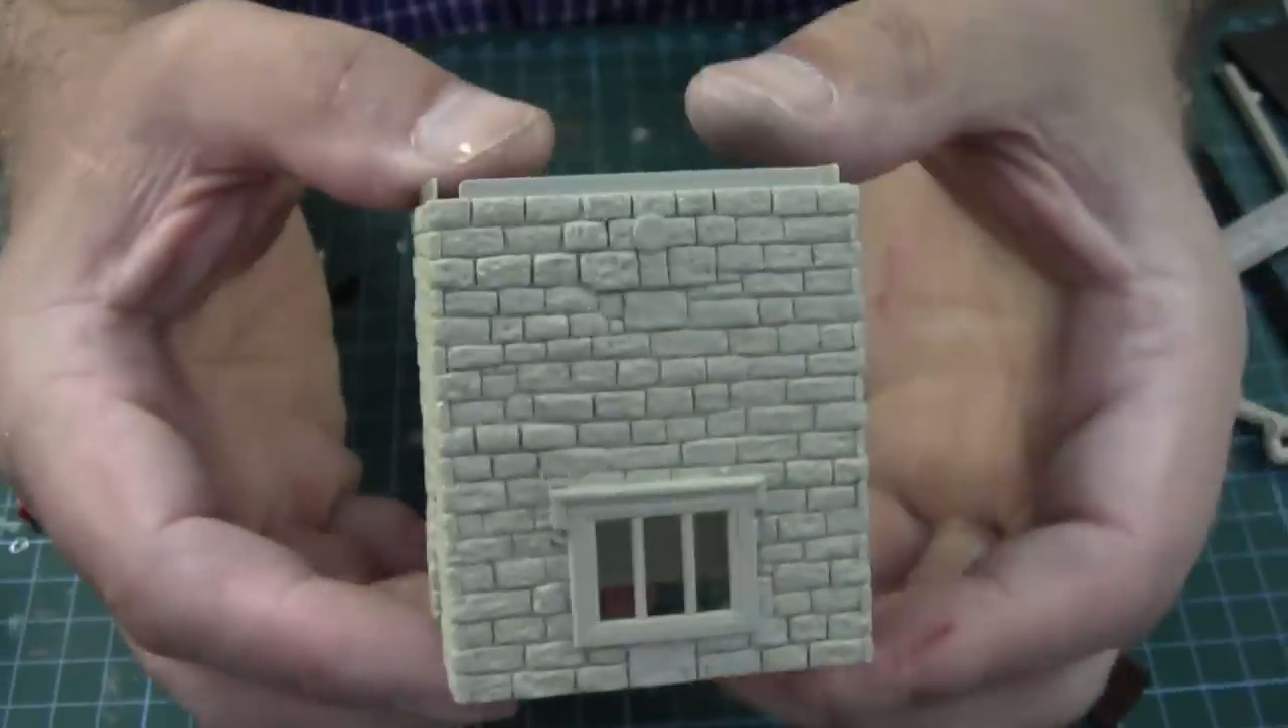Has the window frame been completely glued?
Yes.